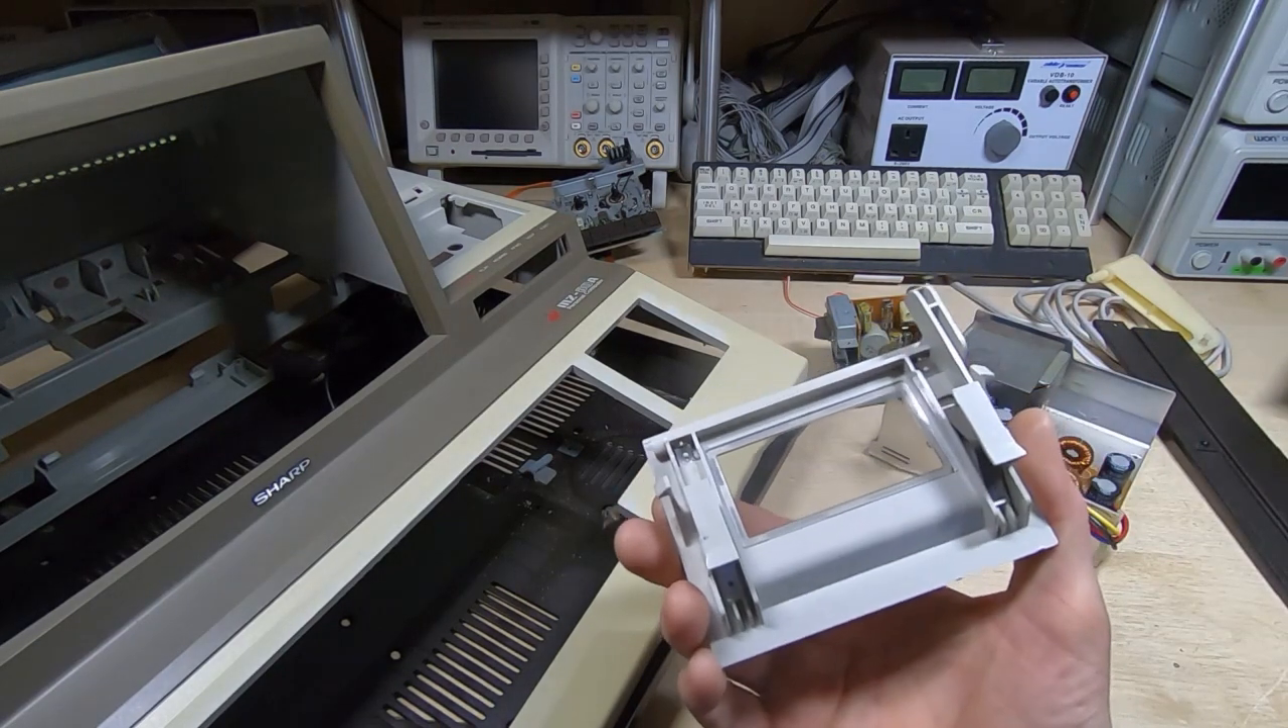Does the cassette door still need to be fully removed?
No.